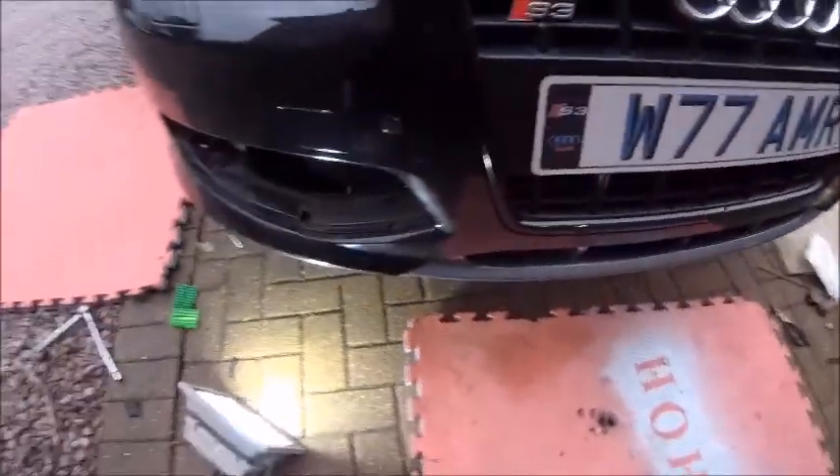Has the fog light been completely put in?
No.